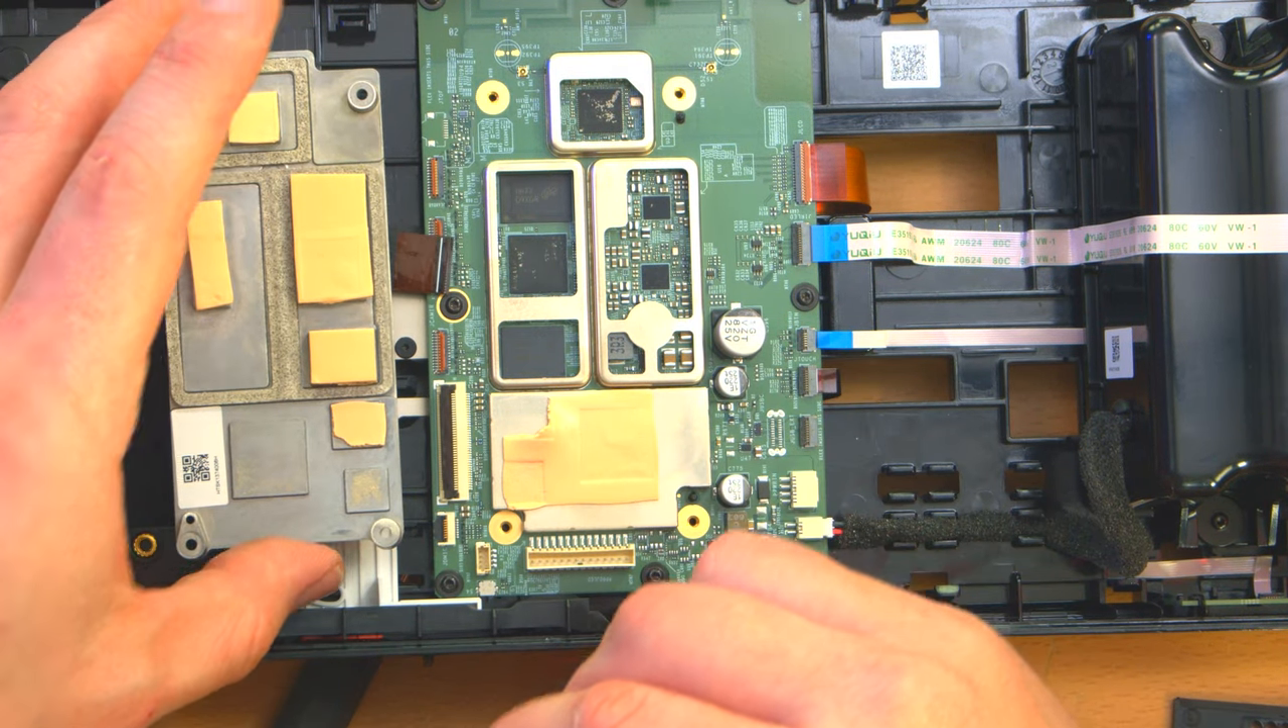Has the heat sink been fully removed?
Yes.